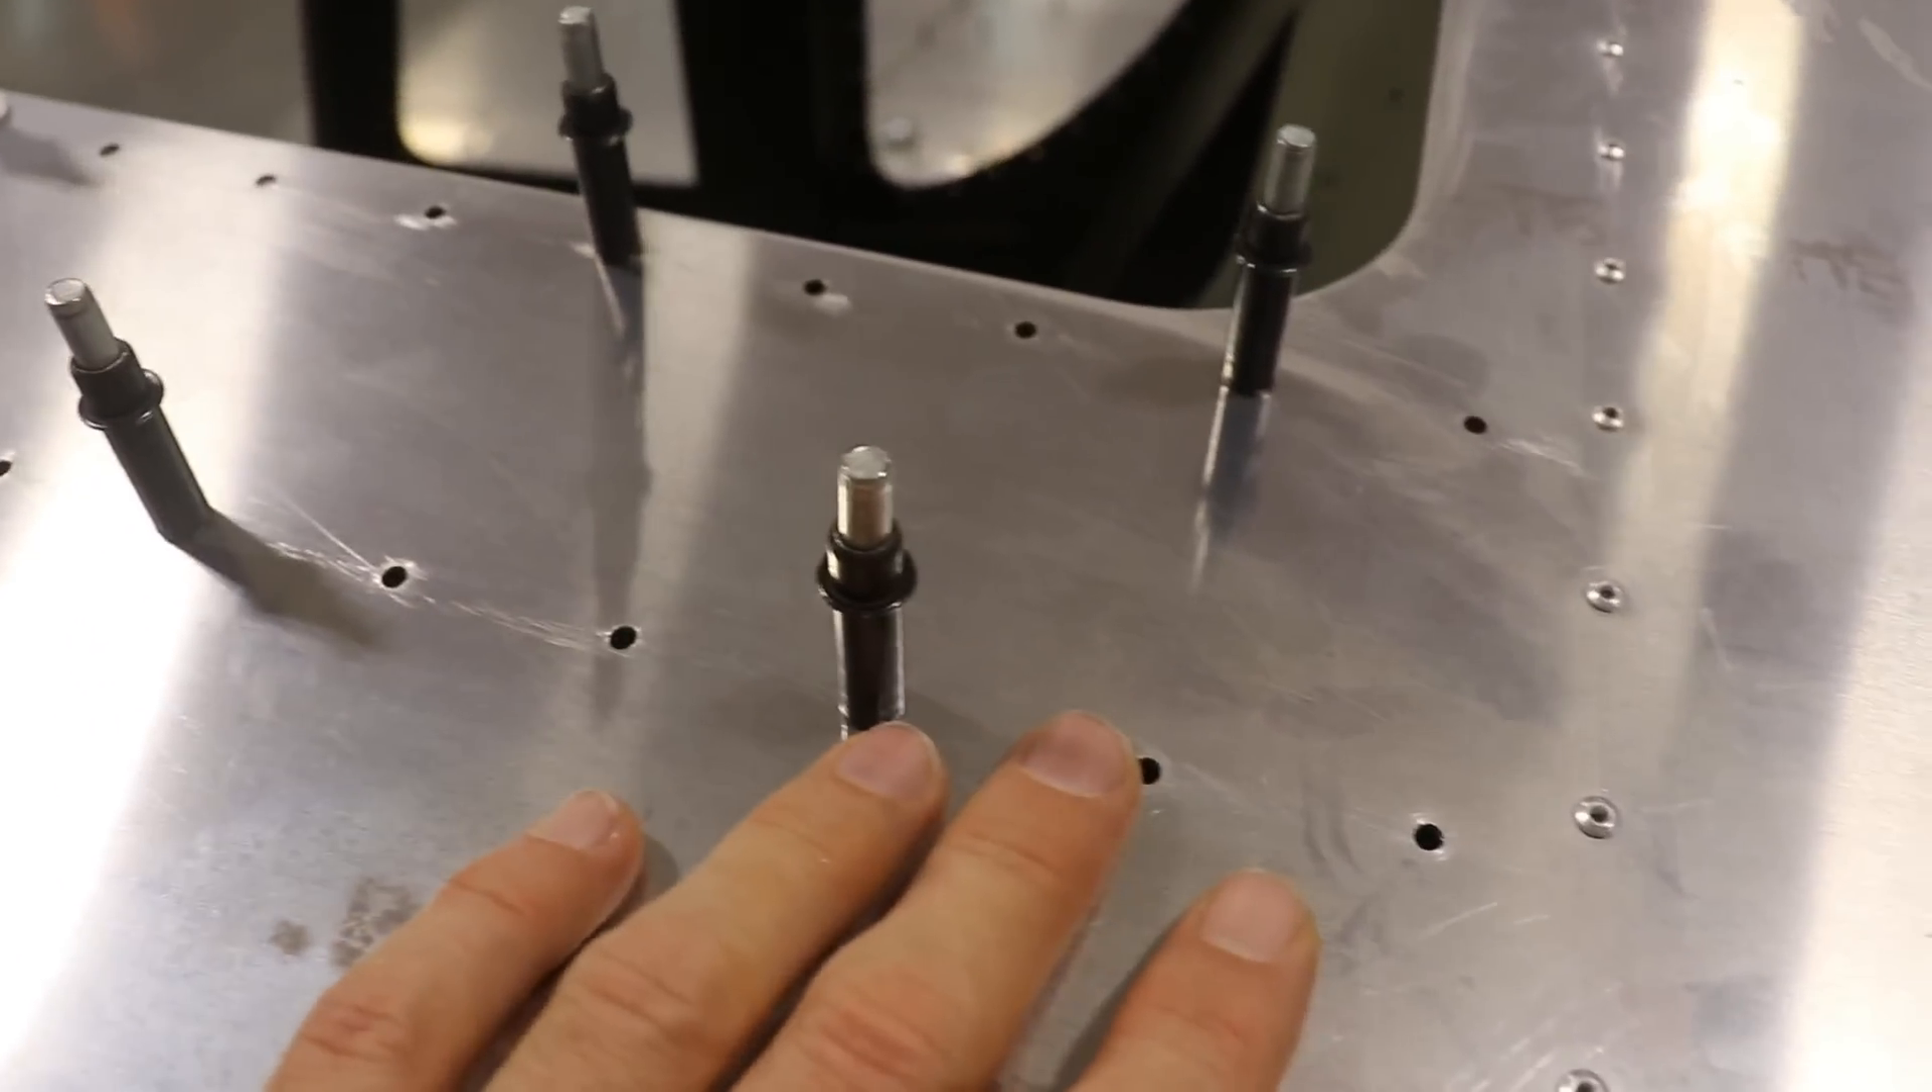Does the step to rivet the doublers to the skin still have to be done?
Yes.